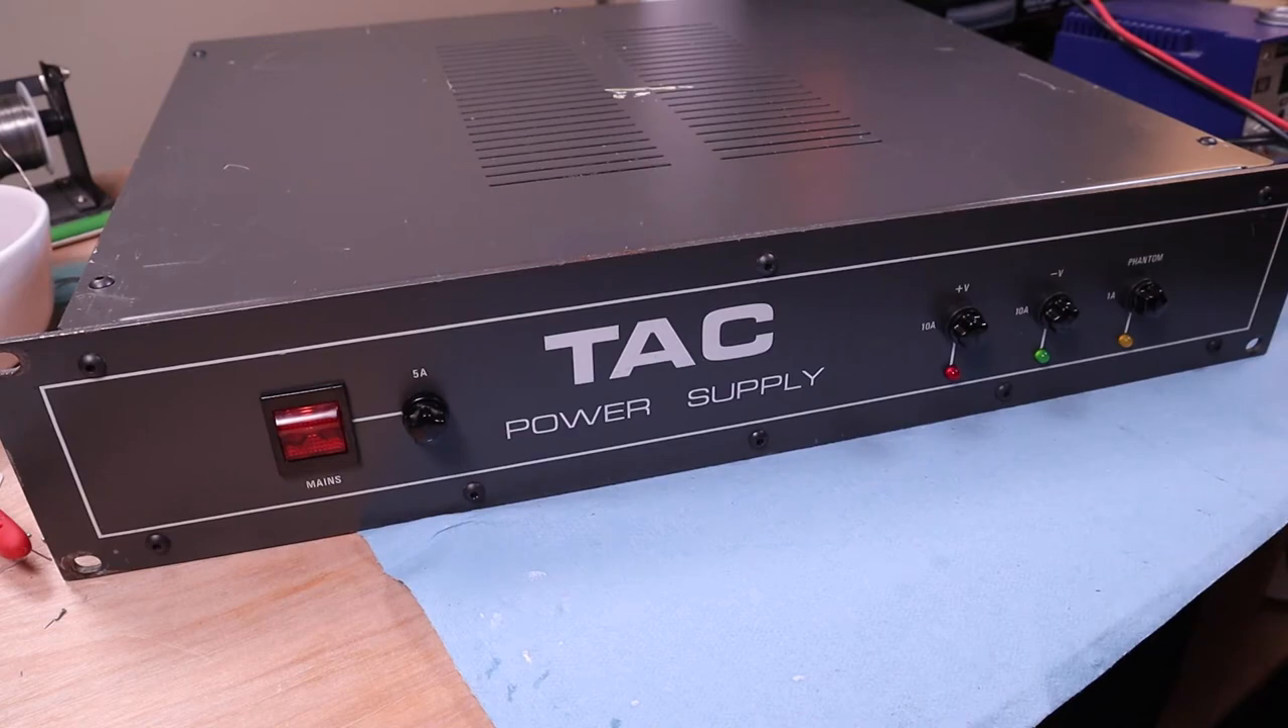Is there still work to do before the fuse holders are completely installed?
No.